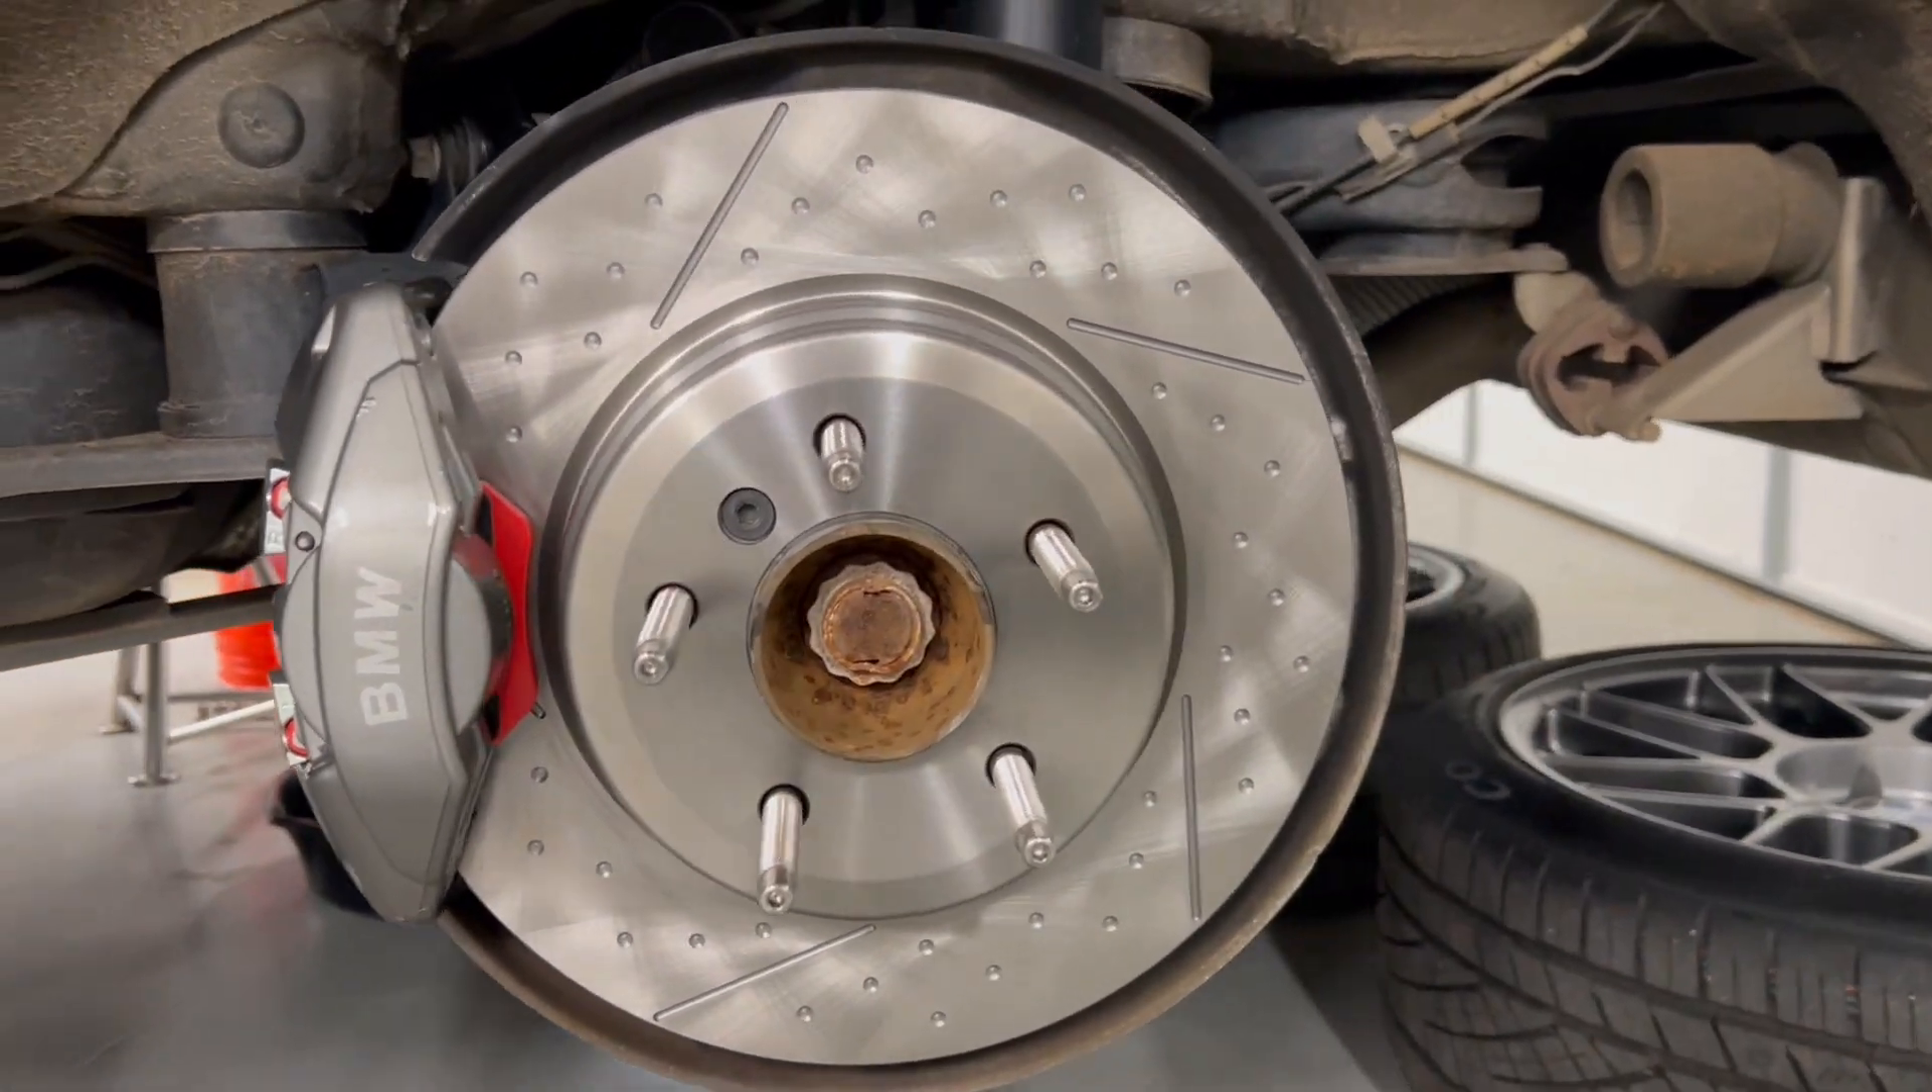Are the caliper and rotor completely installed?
Yes.